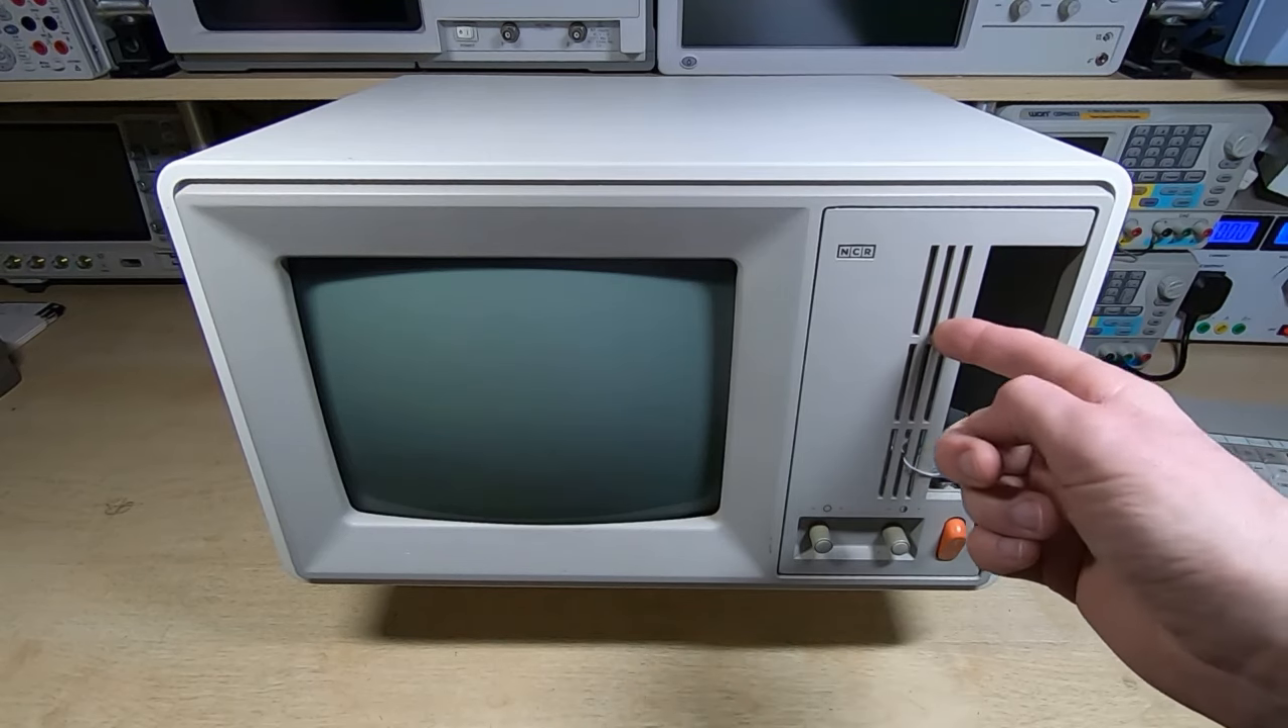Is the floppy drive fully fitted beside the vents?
No.